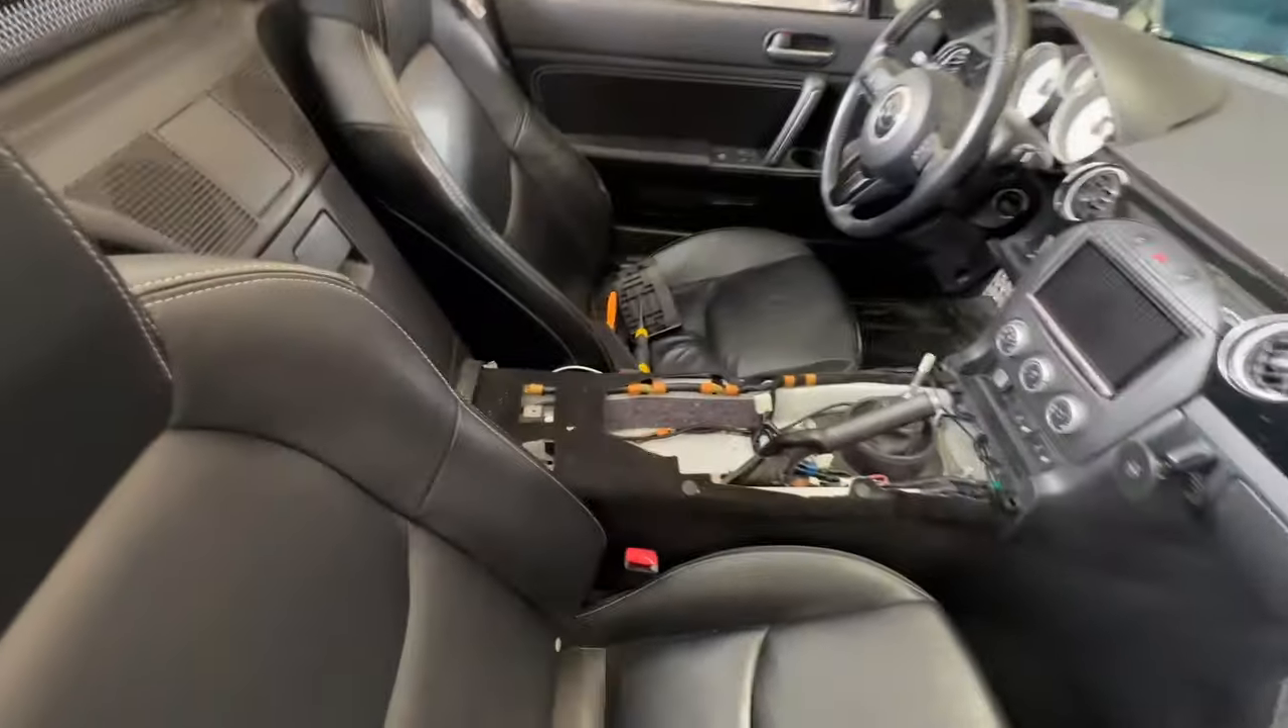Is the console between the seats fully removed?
Yes.